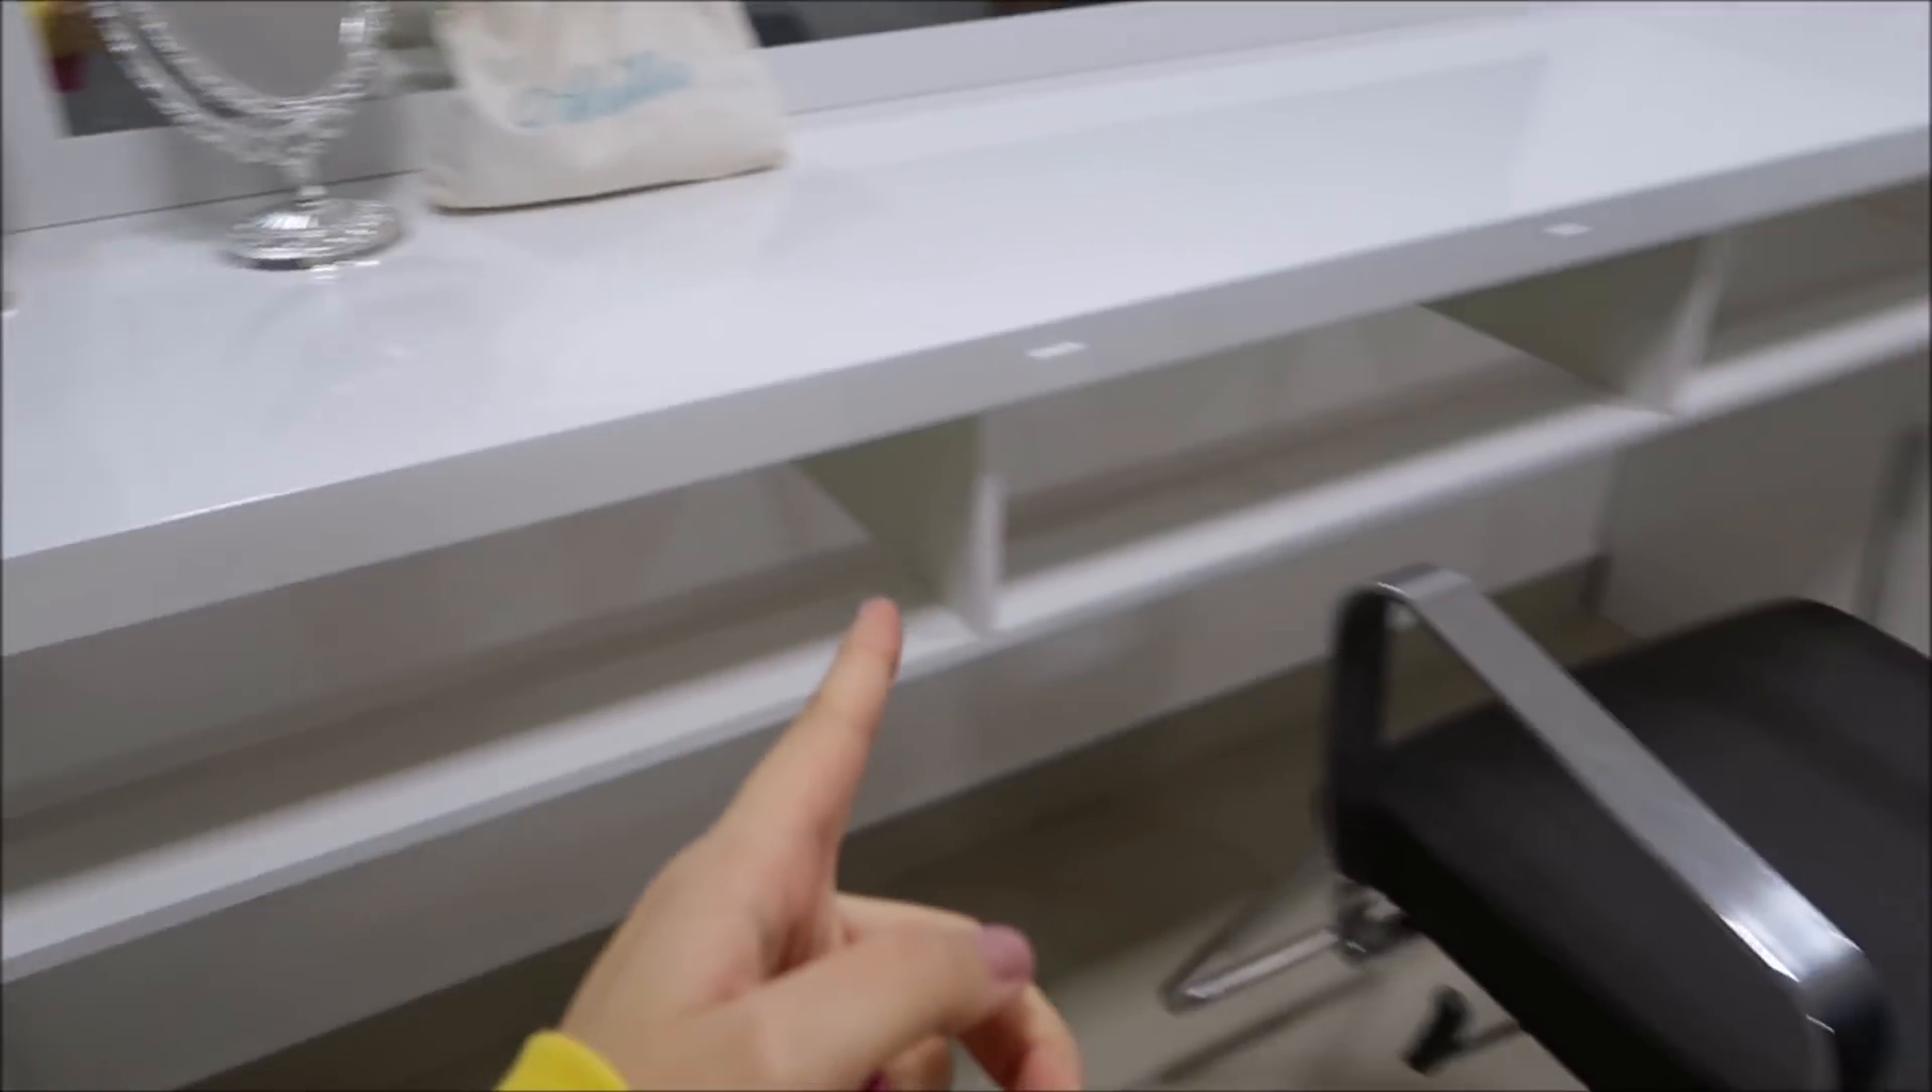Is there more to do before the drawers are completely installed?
Yes.